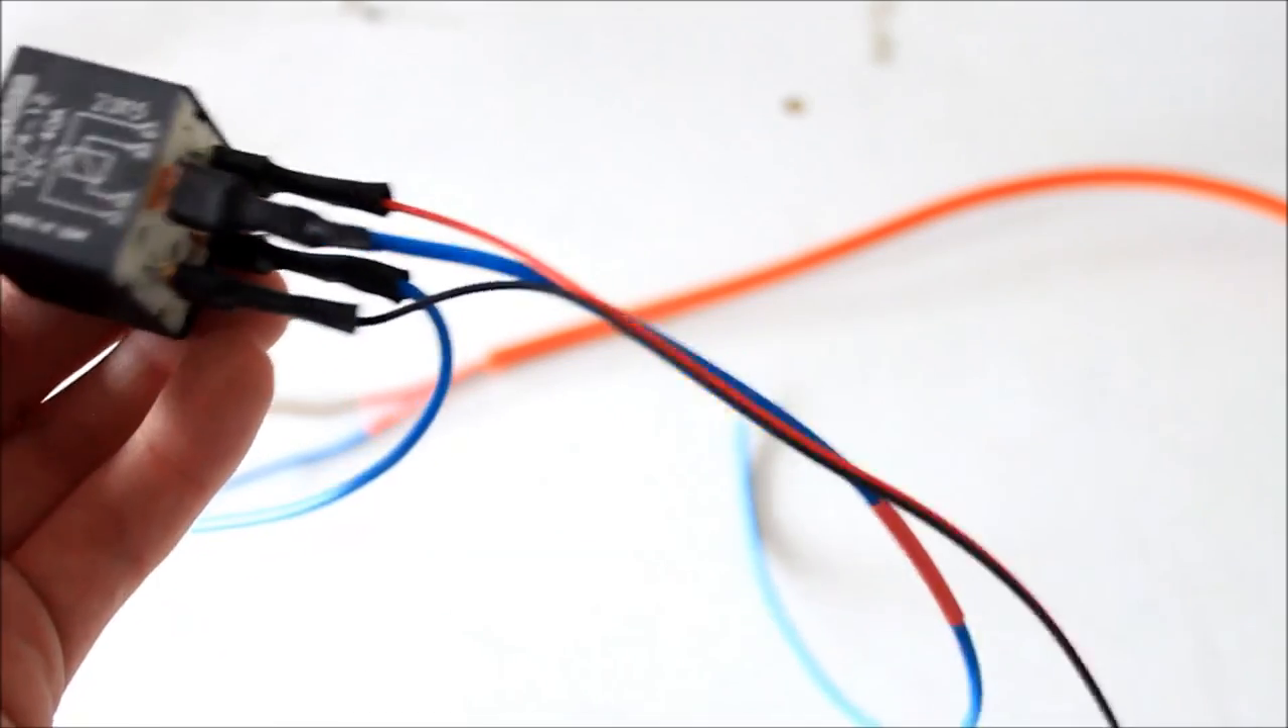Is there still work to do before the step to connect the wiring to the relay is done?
No.